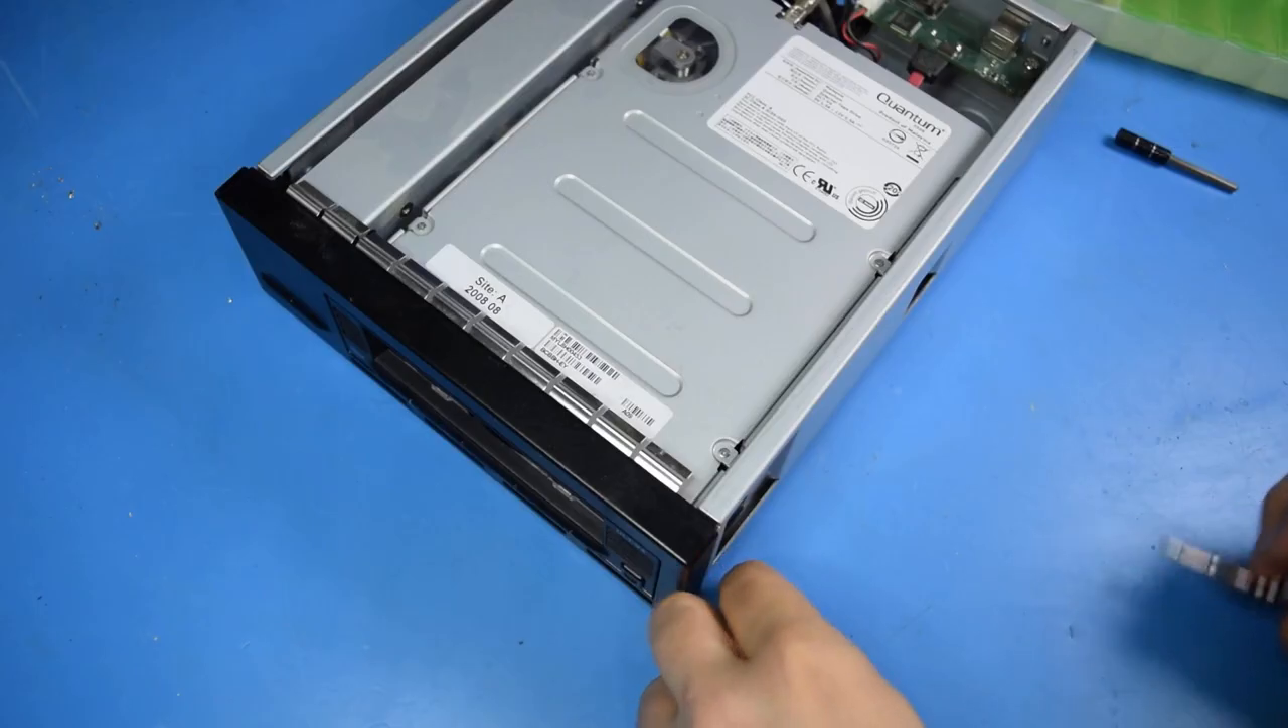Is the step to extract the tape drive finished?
No.